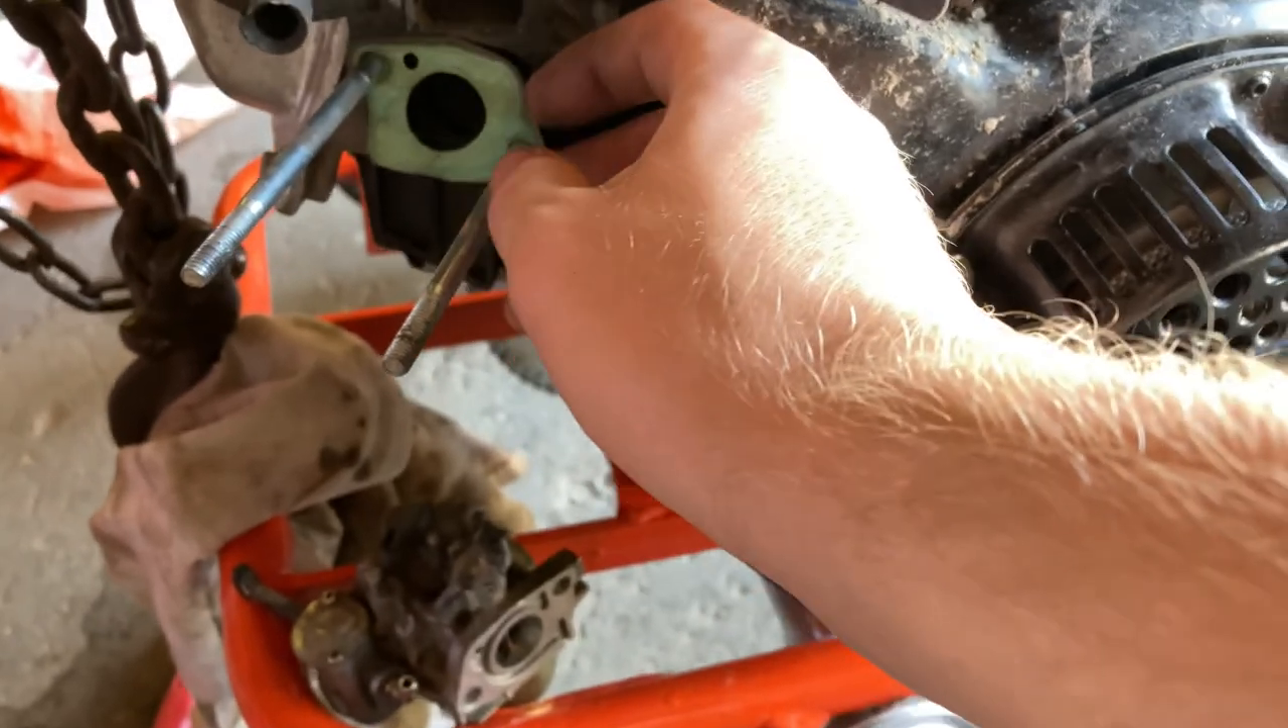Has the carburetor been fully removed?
Yes.